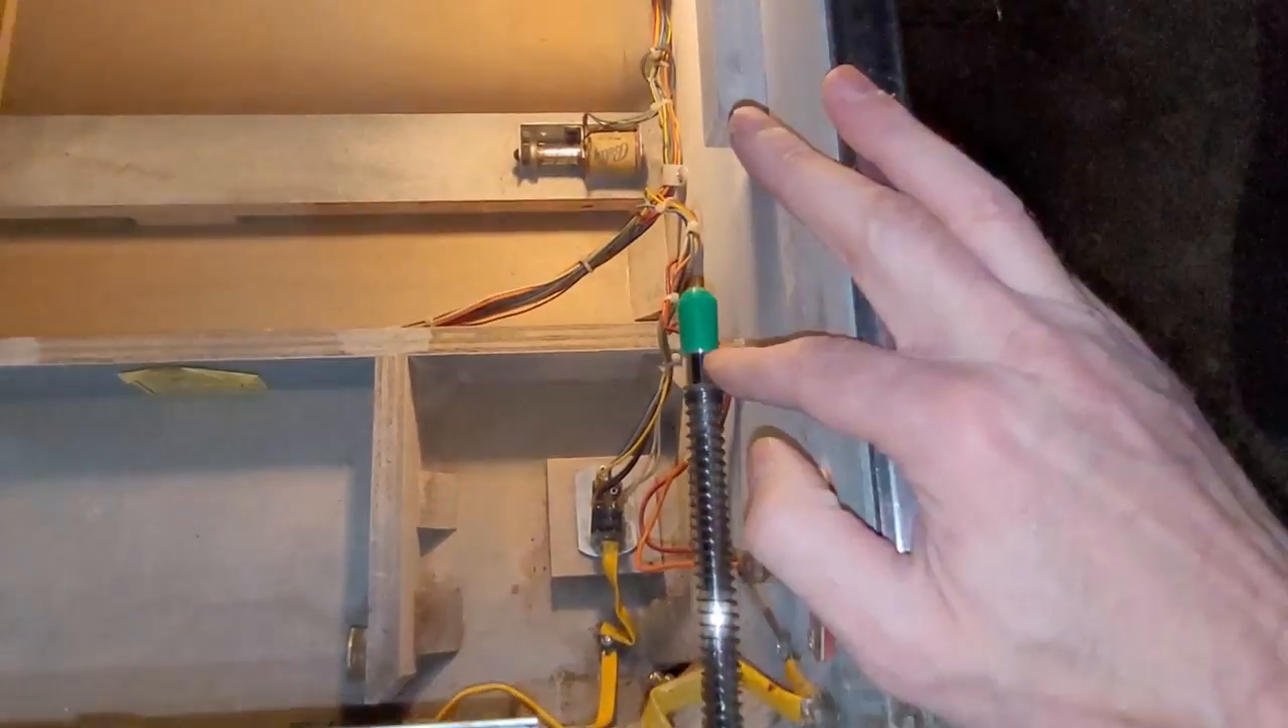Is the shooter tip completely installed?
Yes.